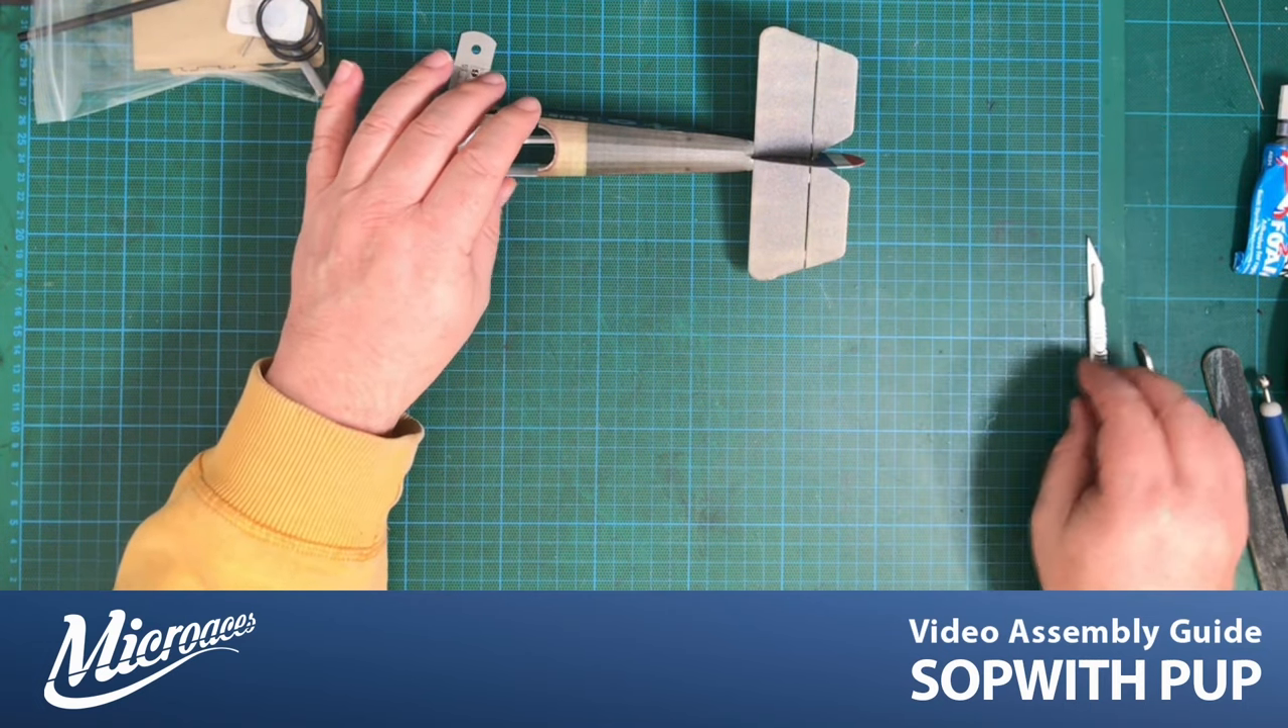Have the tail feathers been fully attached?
Yes.